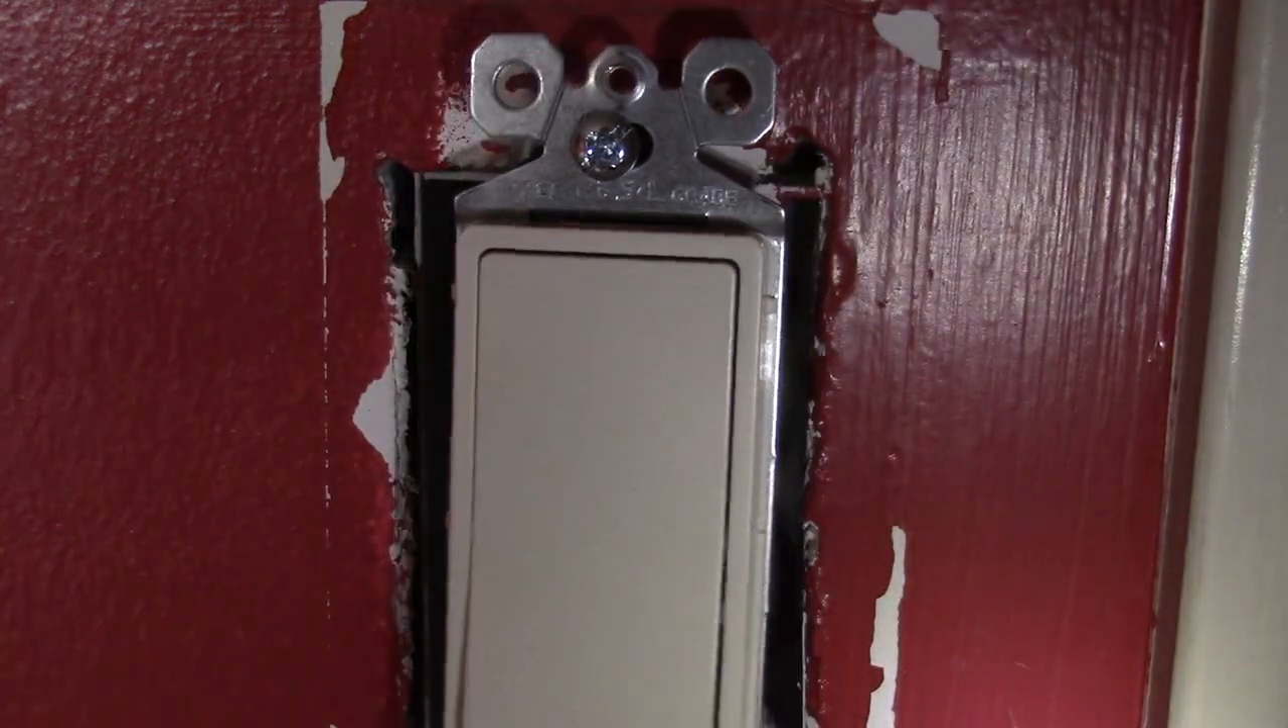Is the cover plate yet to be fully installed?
Yes.